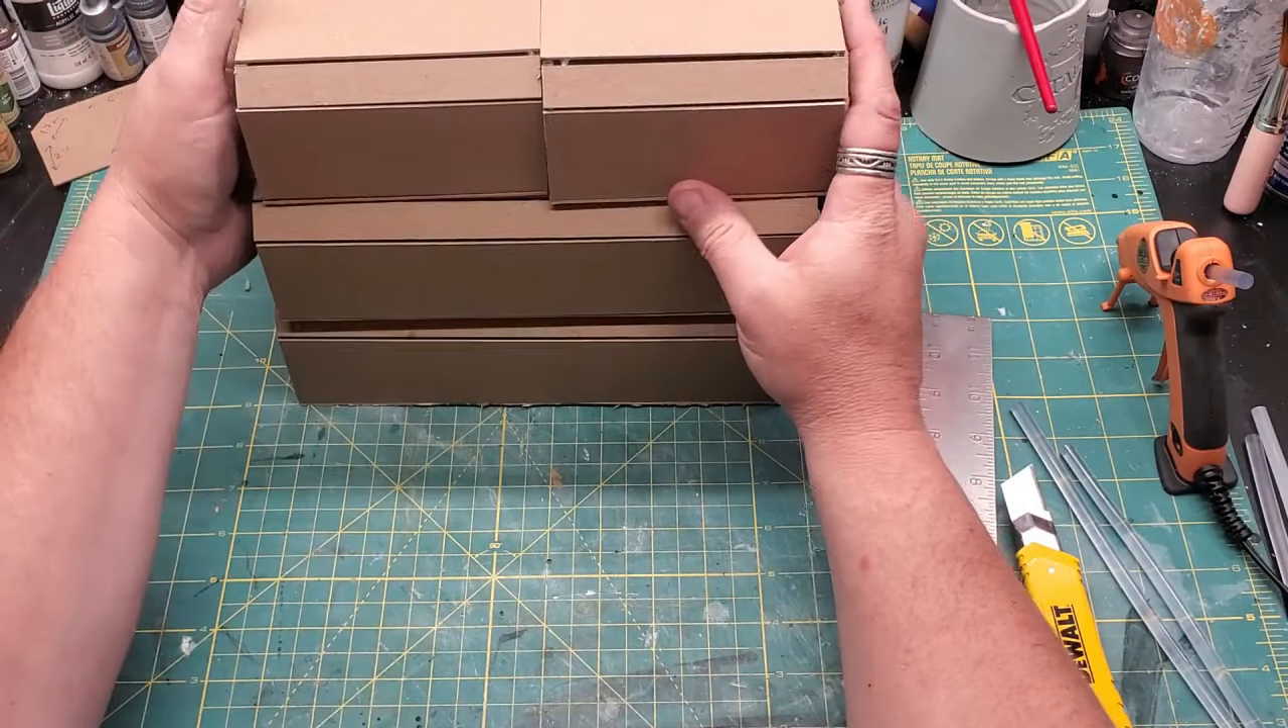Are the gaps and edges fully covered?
No.